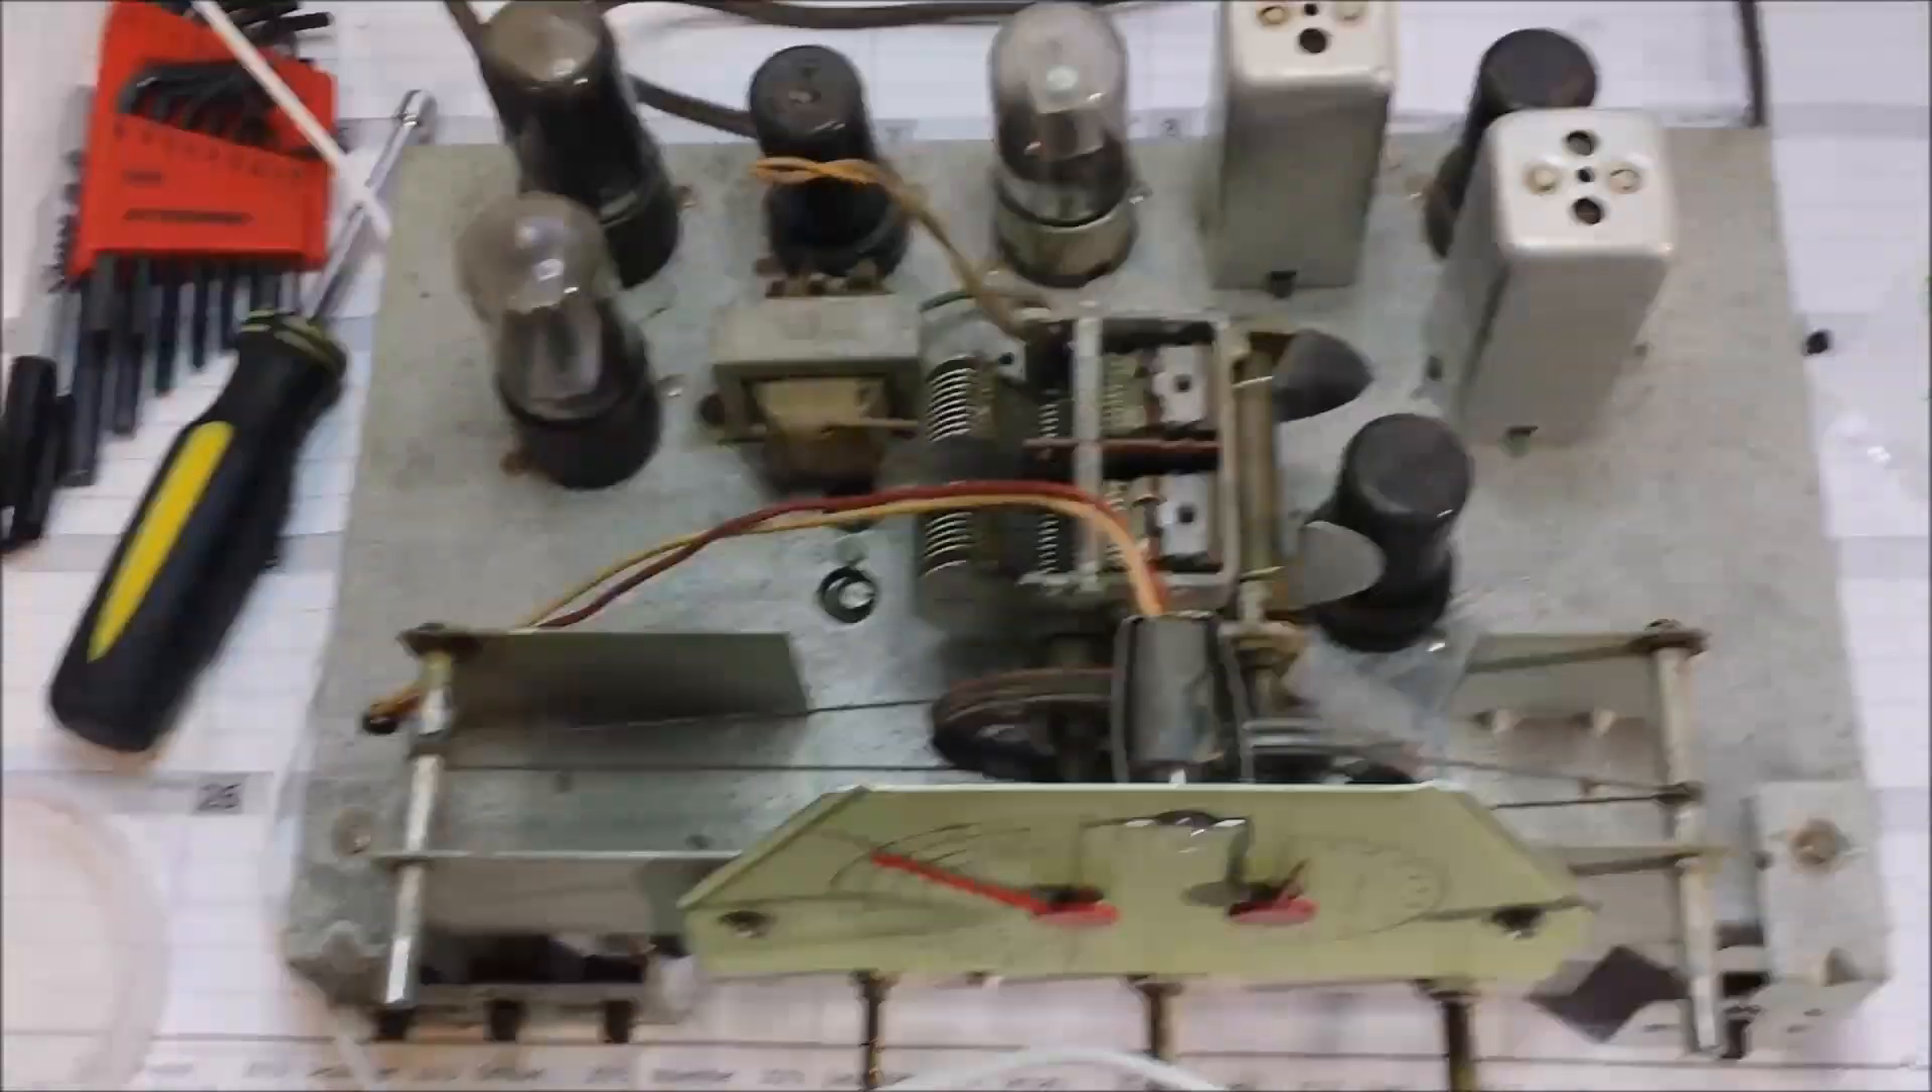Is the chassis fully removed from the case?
Yes.